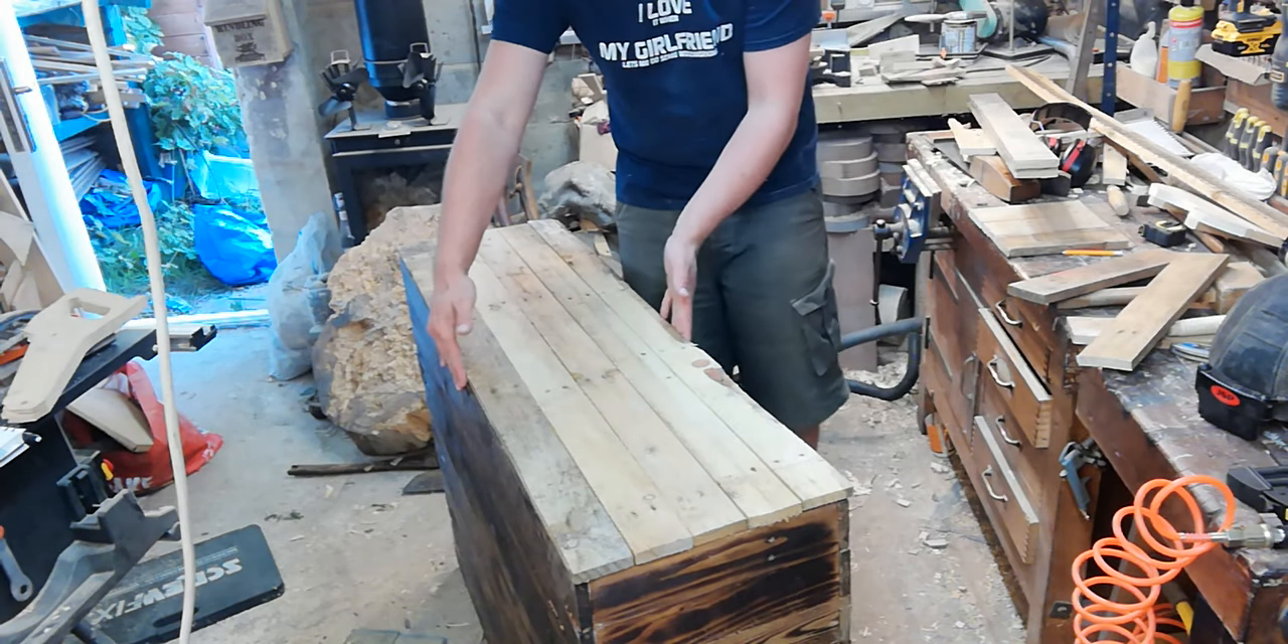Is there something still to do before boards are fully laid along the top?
No.